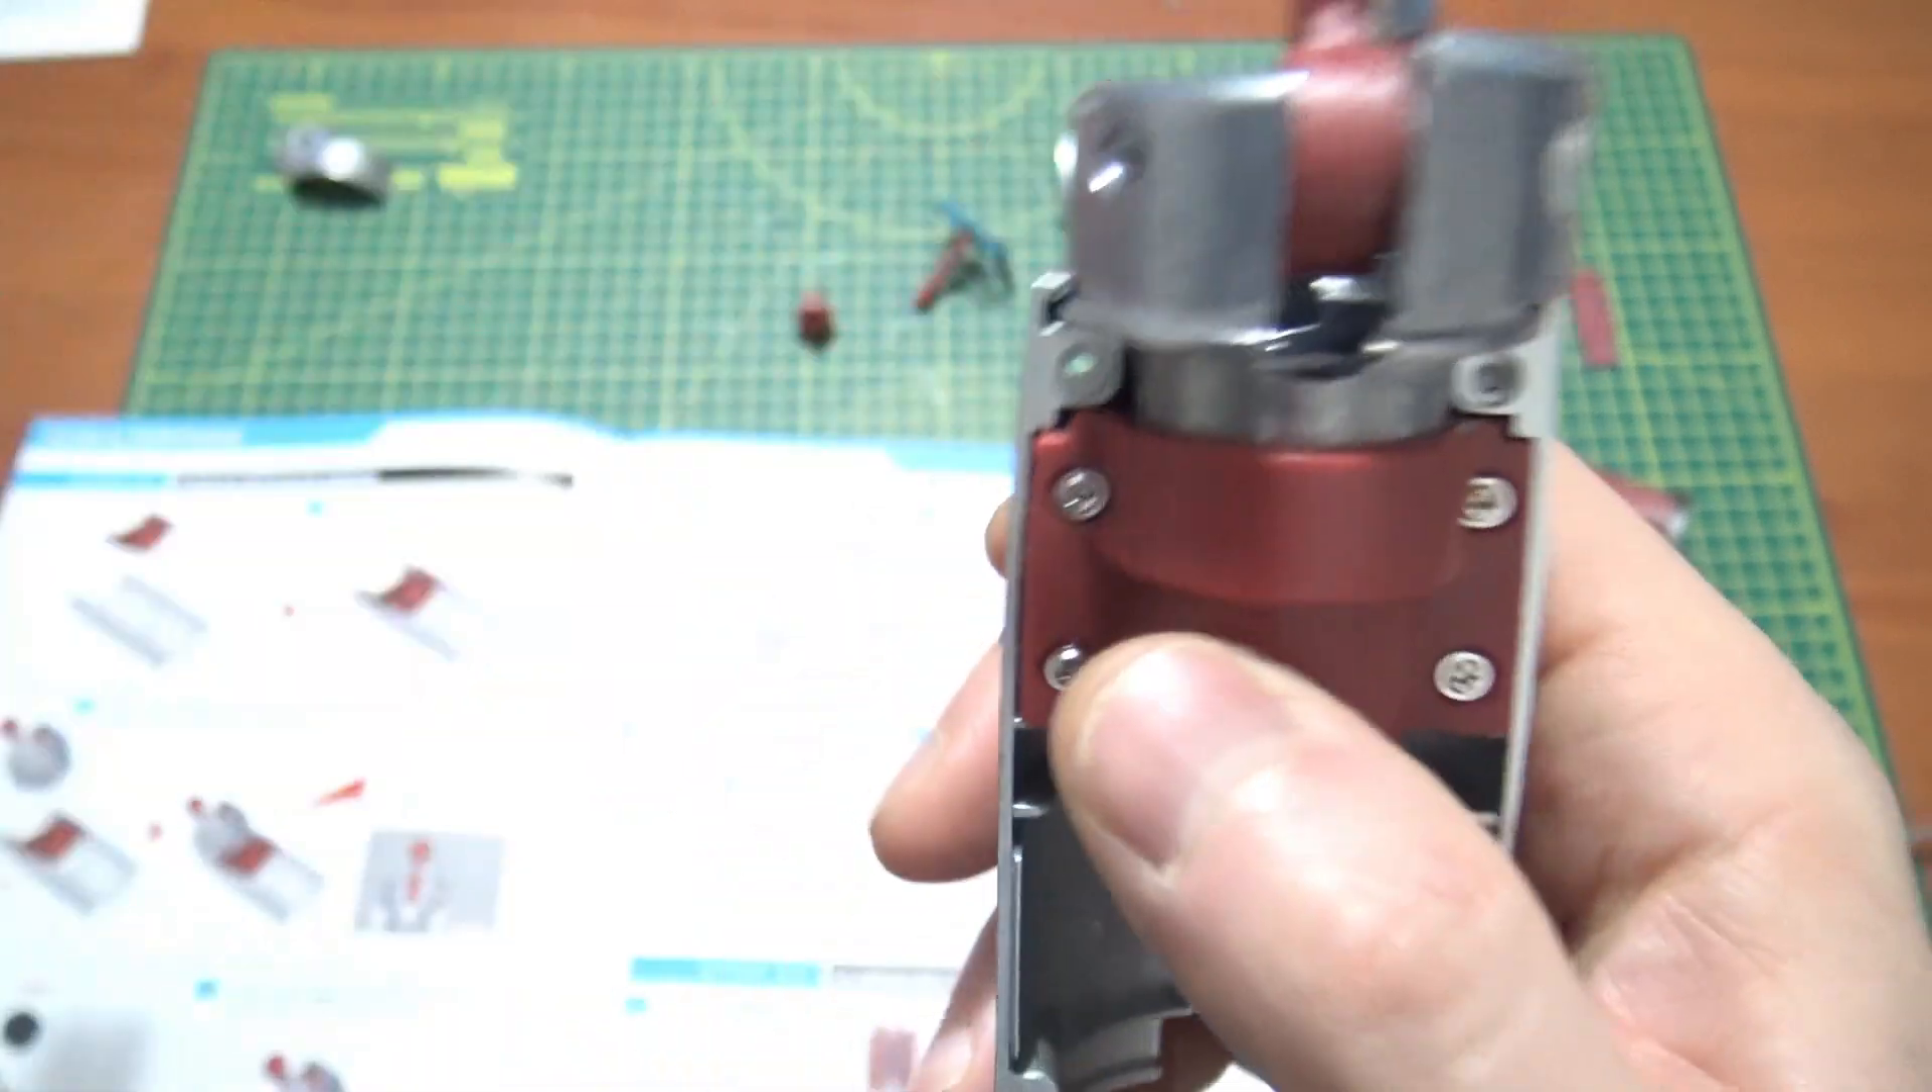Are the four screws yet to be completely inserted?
No.